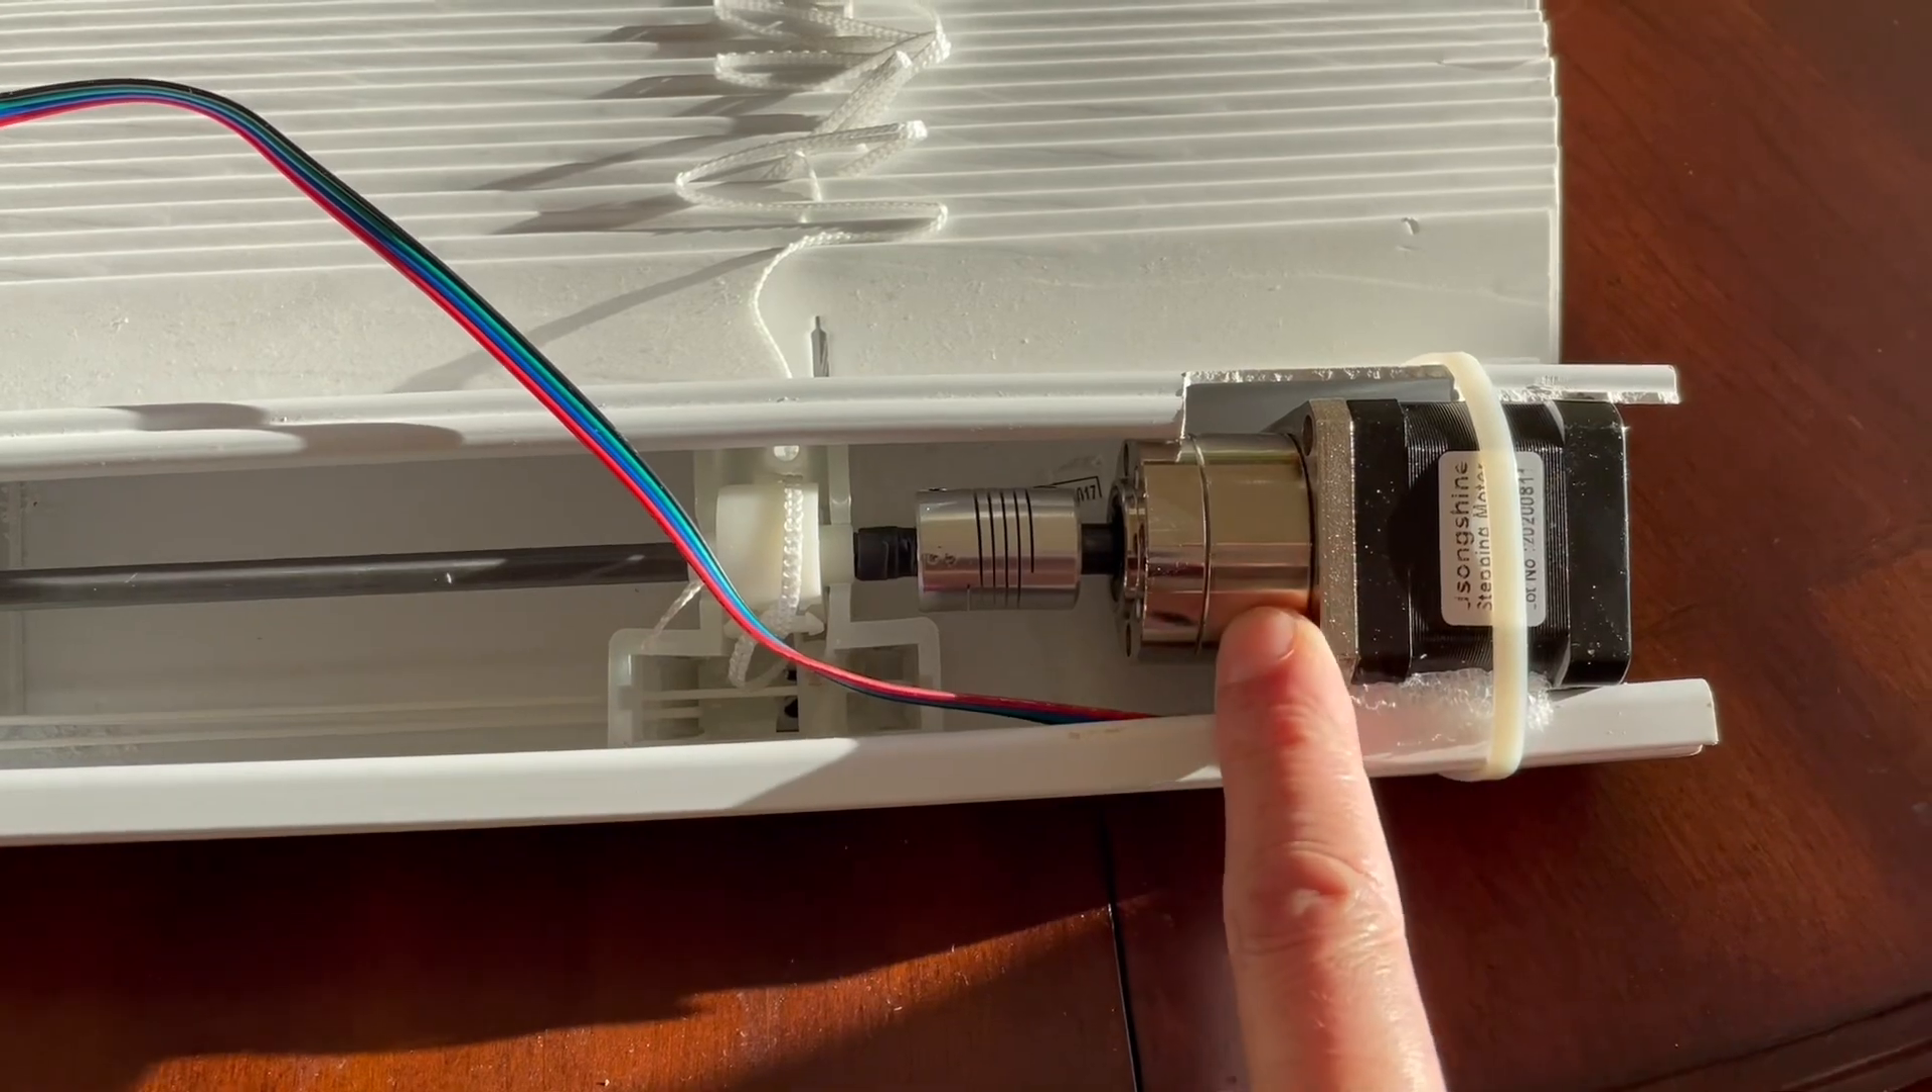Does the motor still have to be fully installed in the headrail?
No.